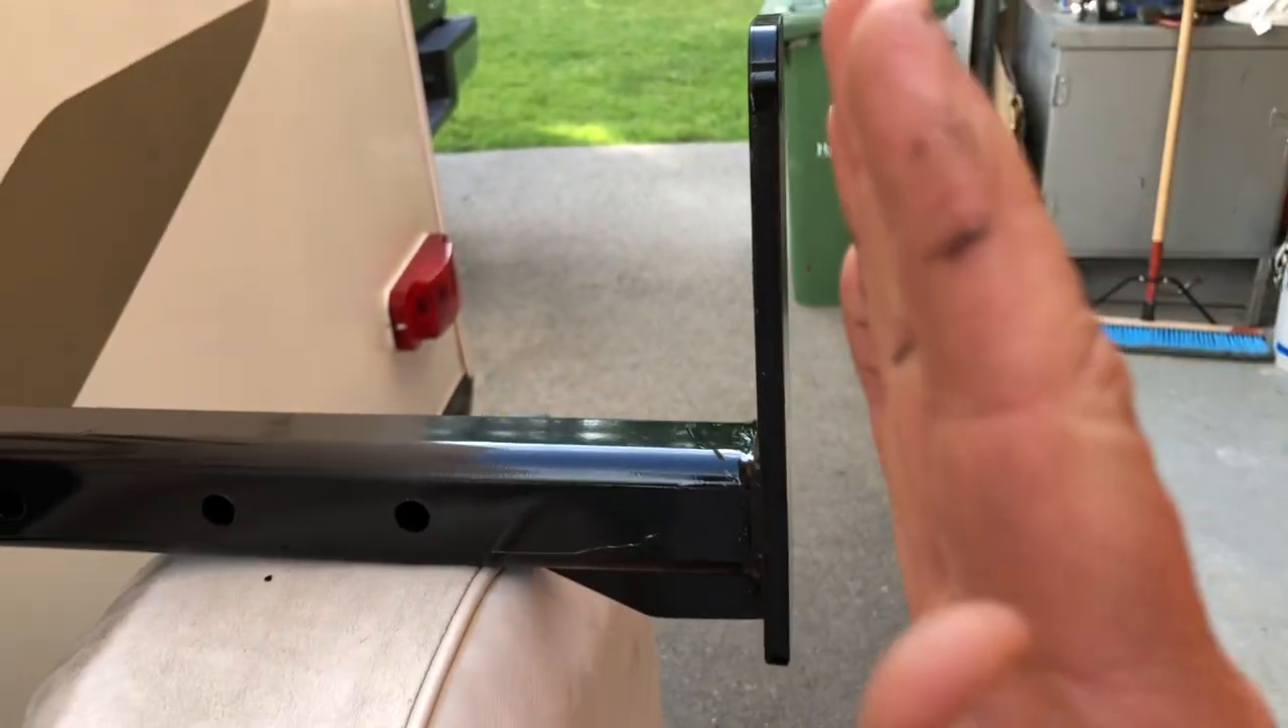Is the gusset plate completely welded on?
Yes.